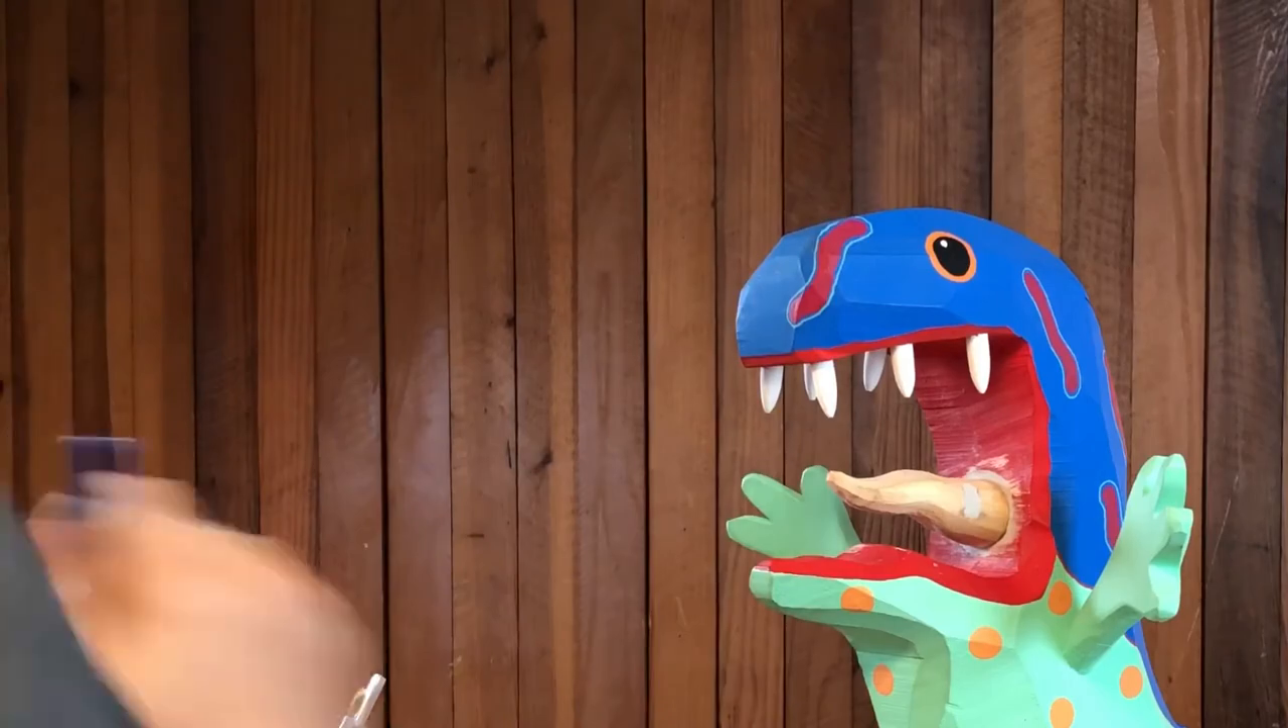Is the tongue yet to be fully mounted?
No.